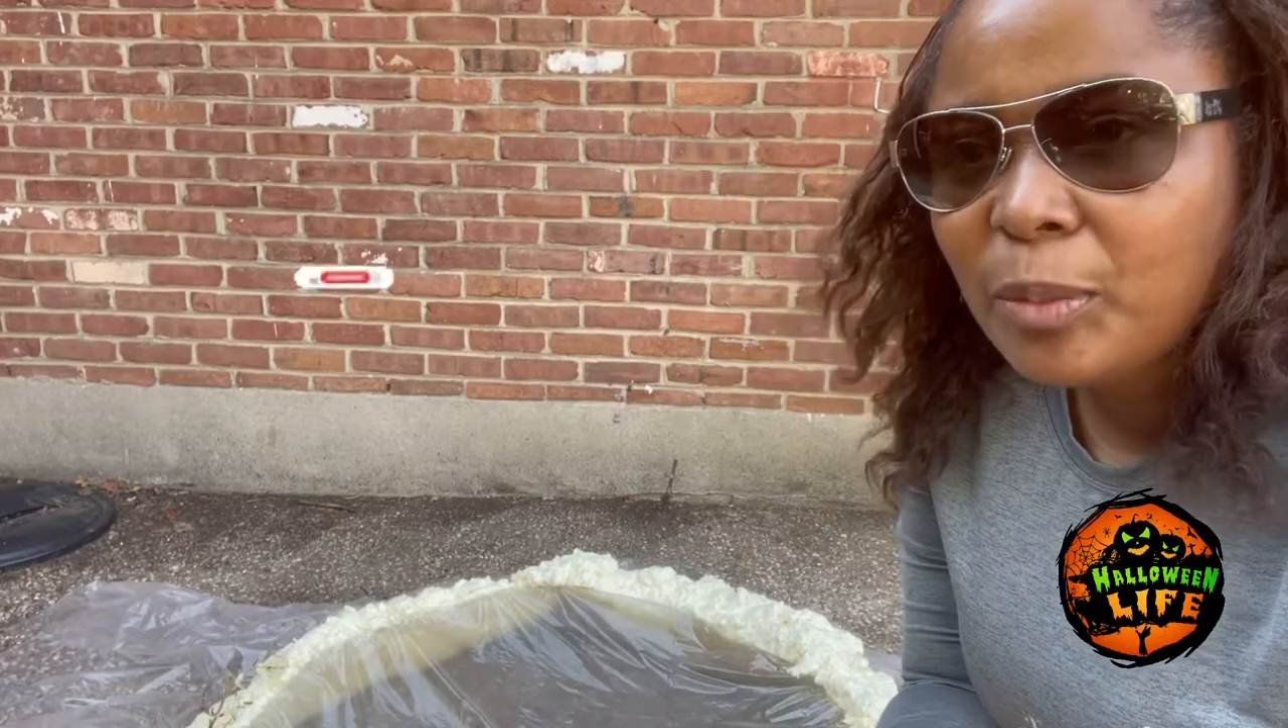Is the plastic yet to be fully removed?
Yes.